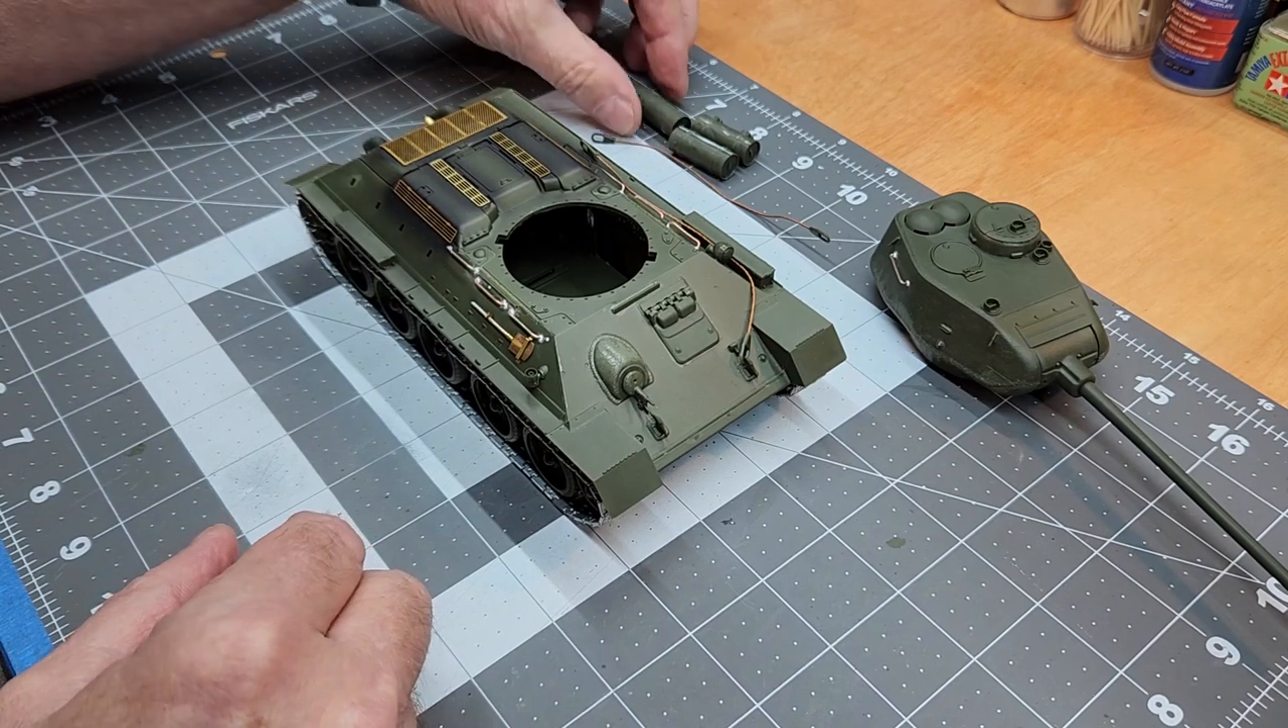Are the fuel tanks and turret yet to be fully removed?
No.